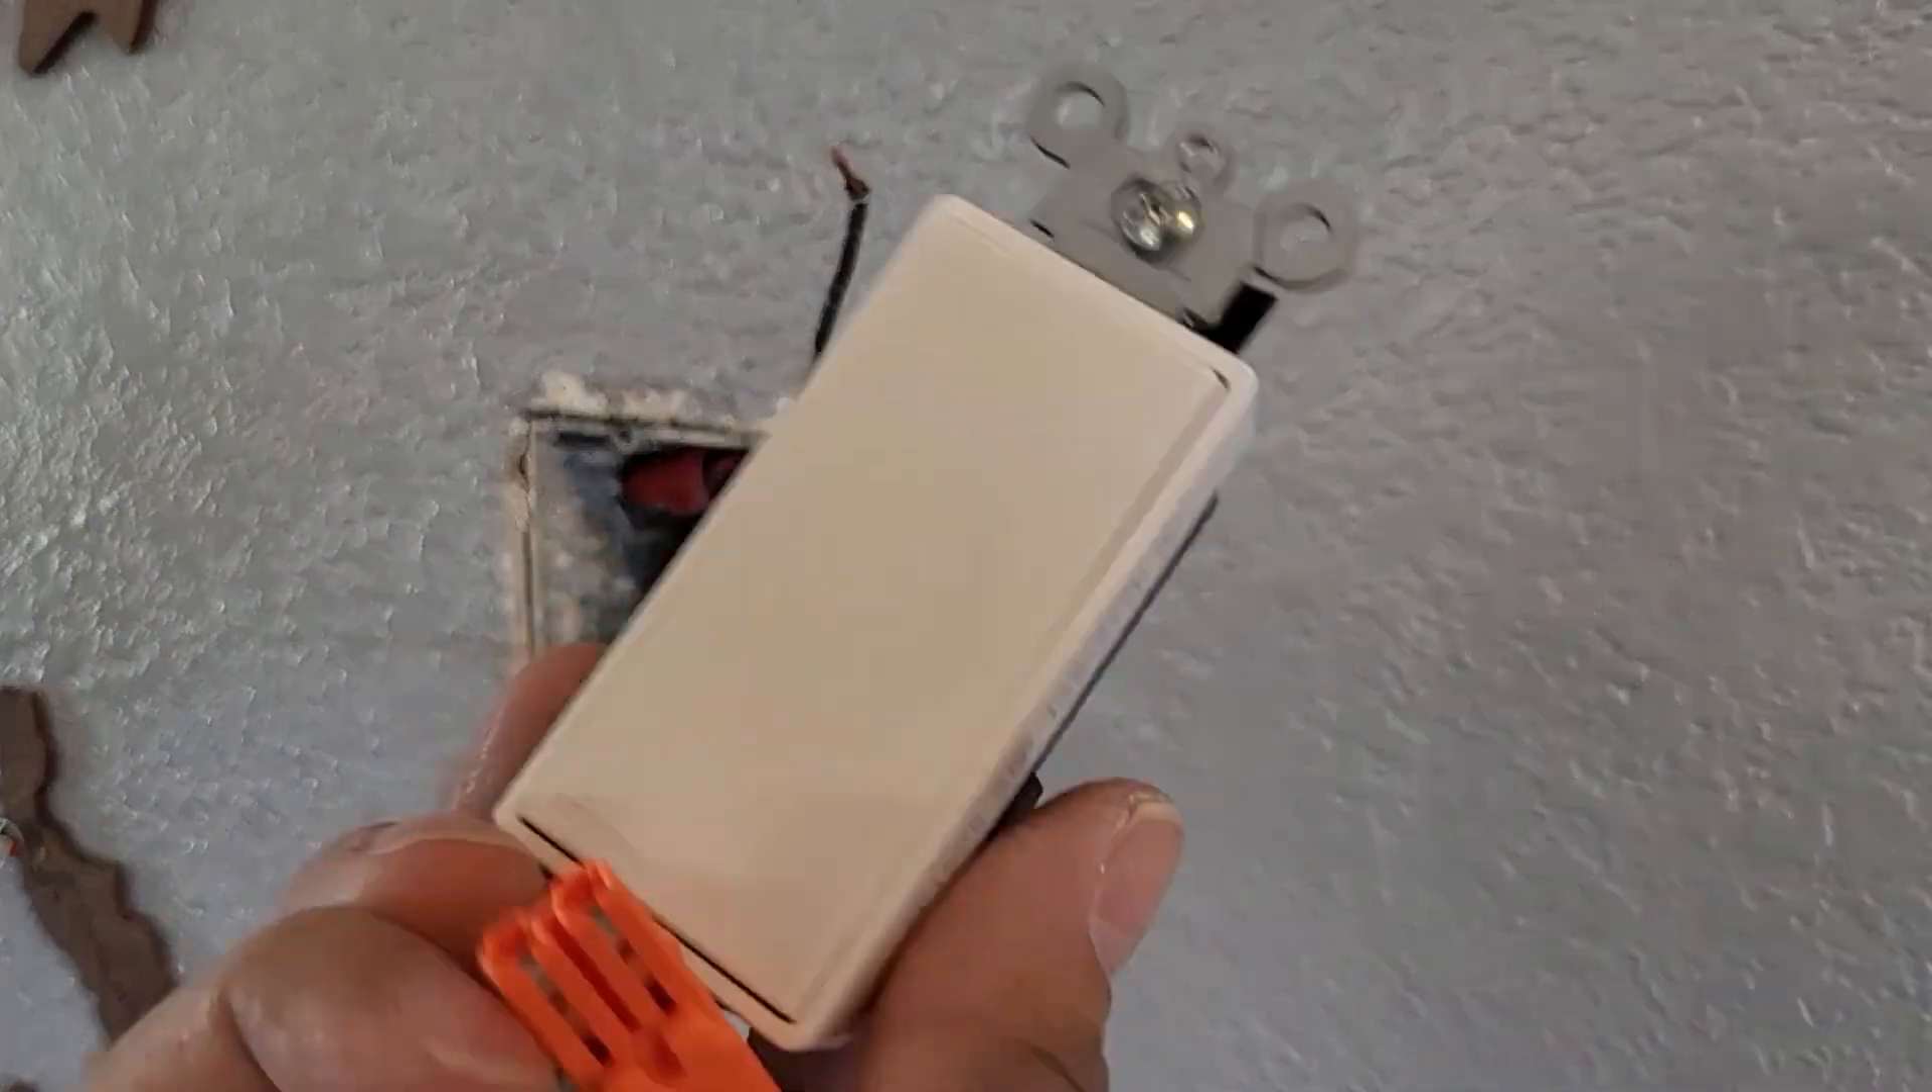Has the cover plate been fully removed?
Yes.